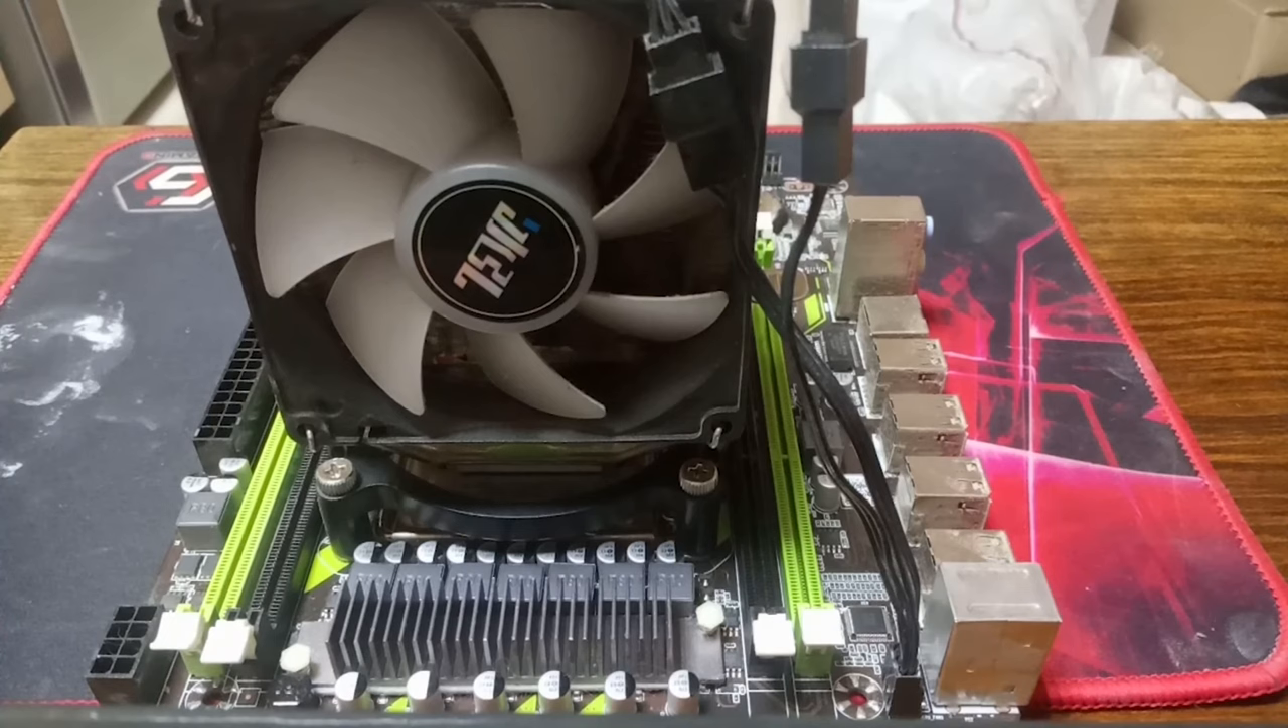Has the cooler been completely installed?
Yes.